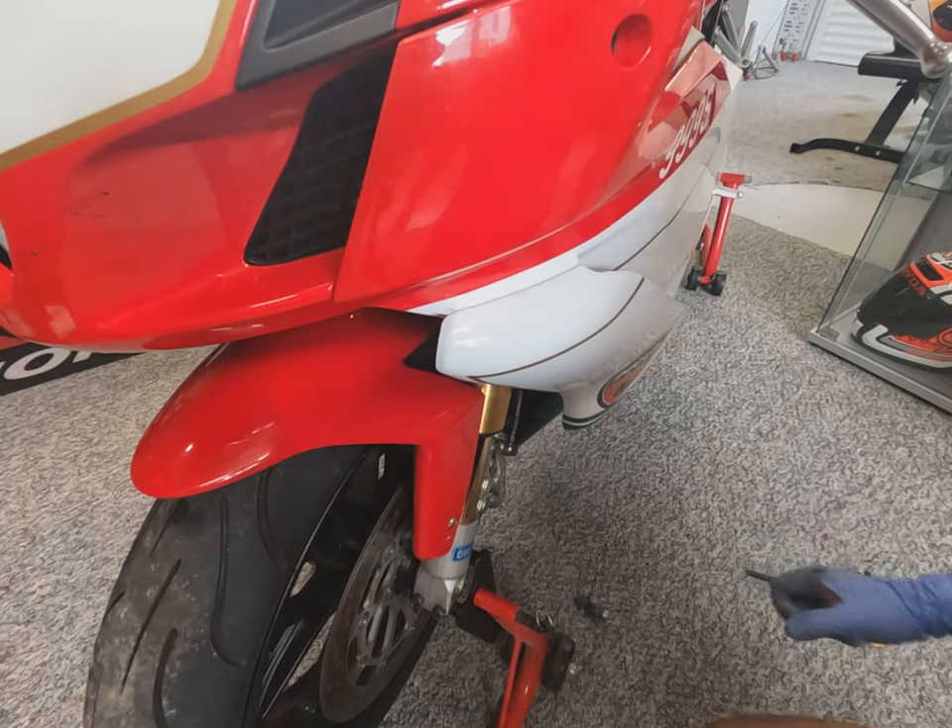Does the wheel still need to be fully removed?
Yes.